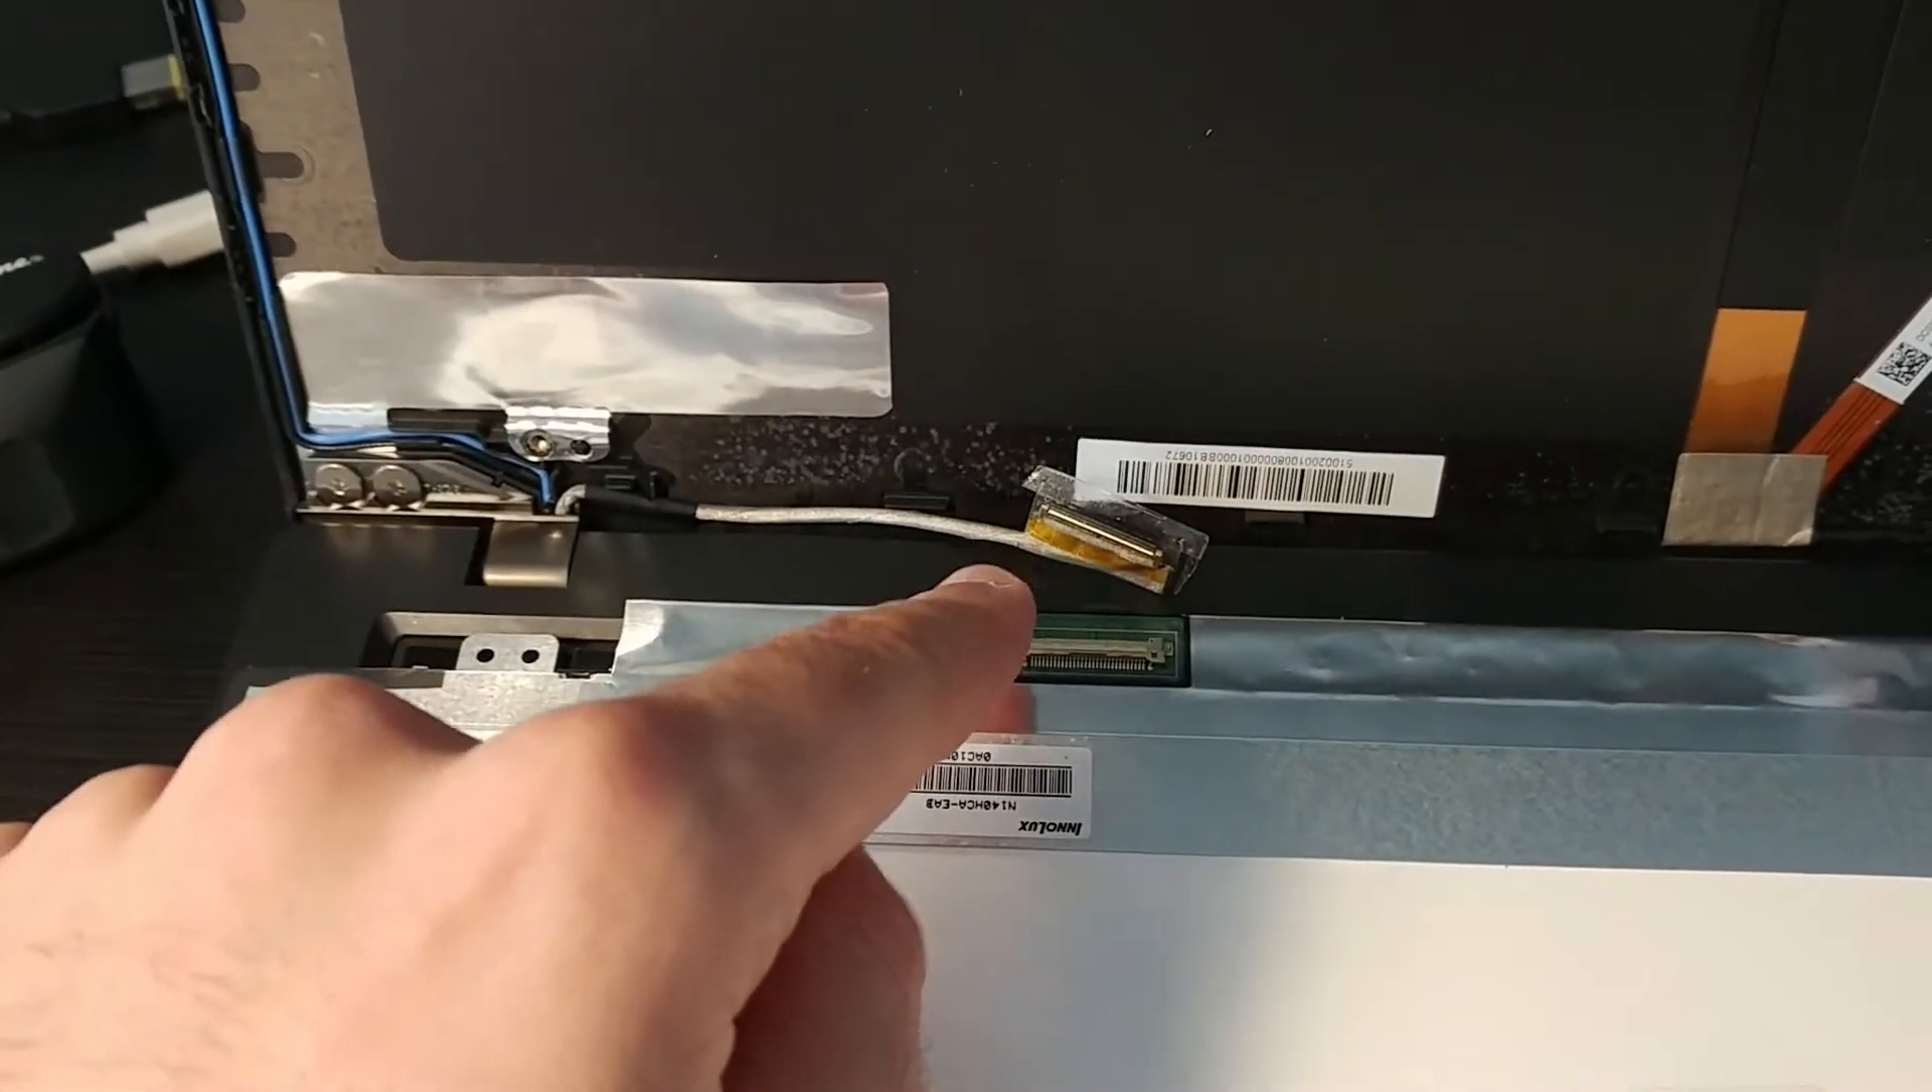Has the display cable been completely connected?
No.